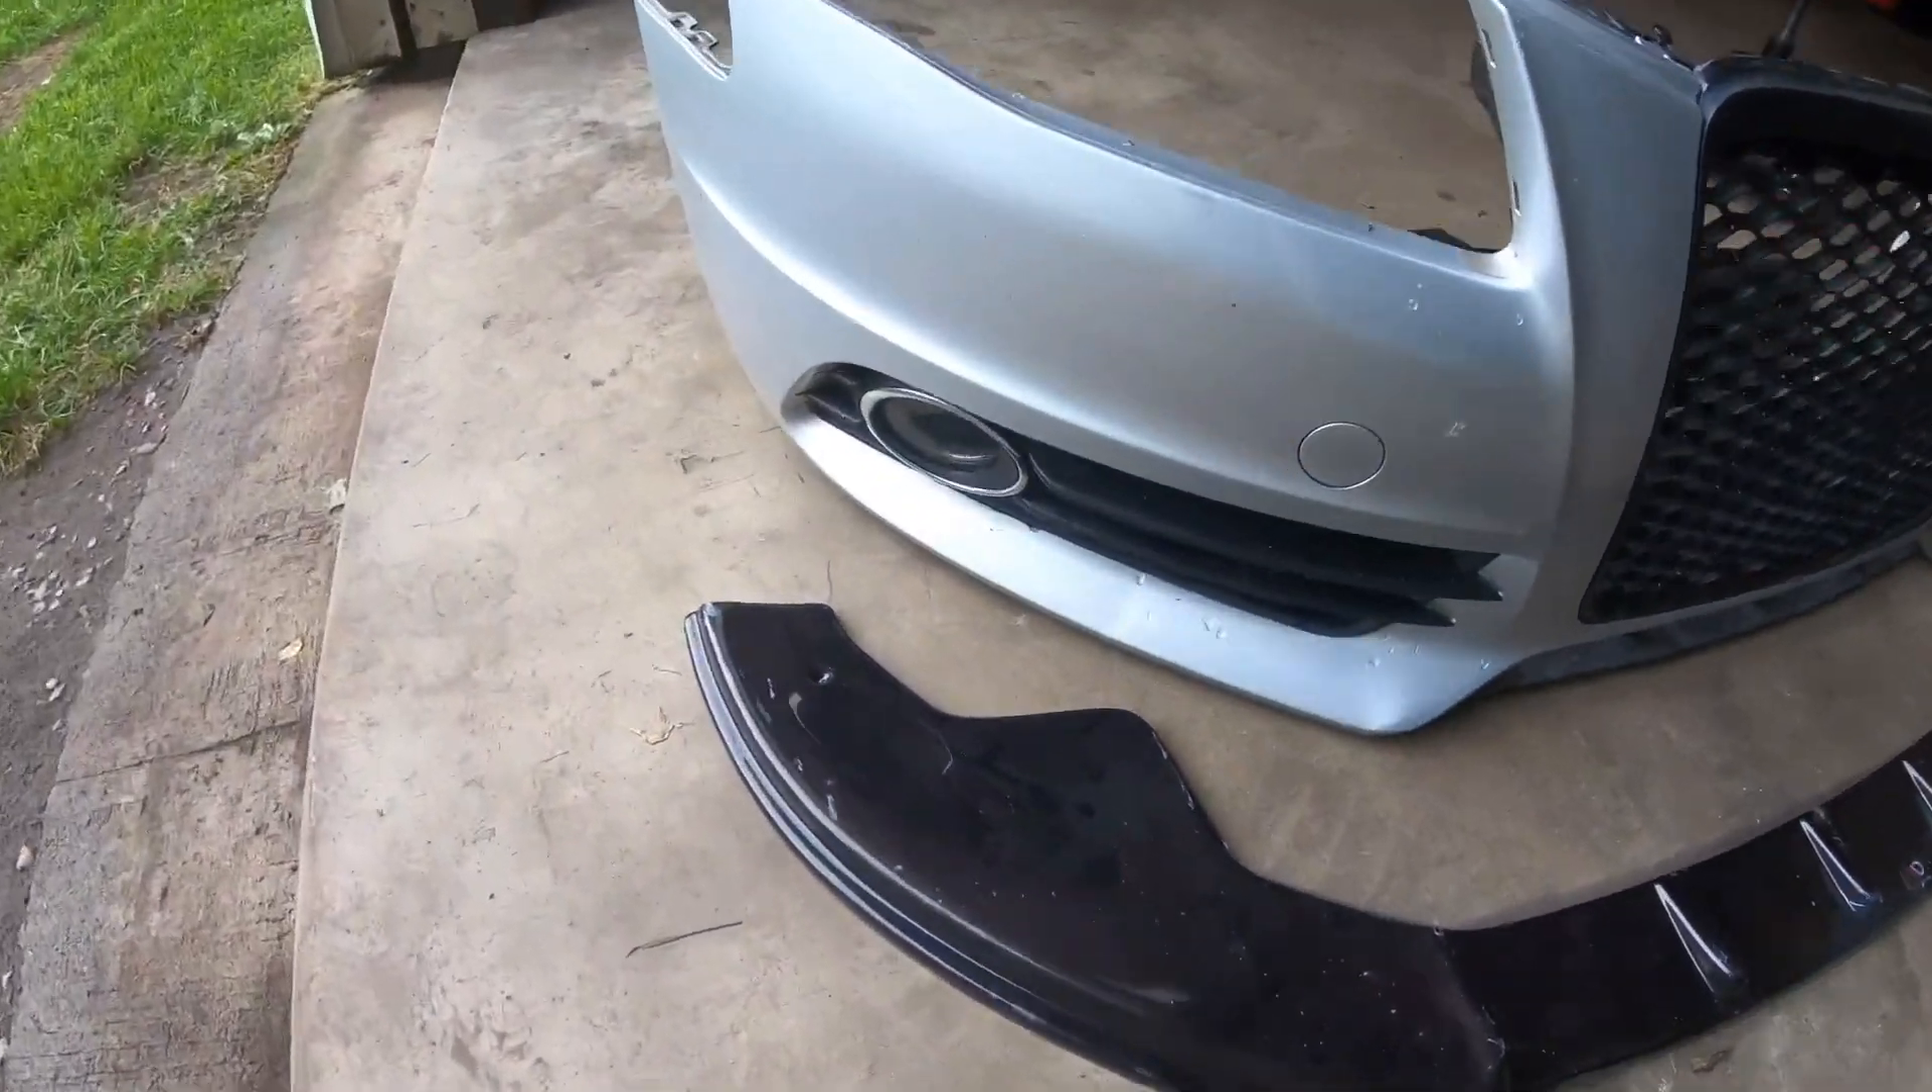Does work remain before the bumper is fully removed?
No.